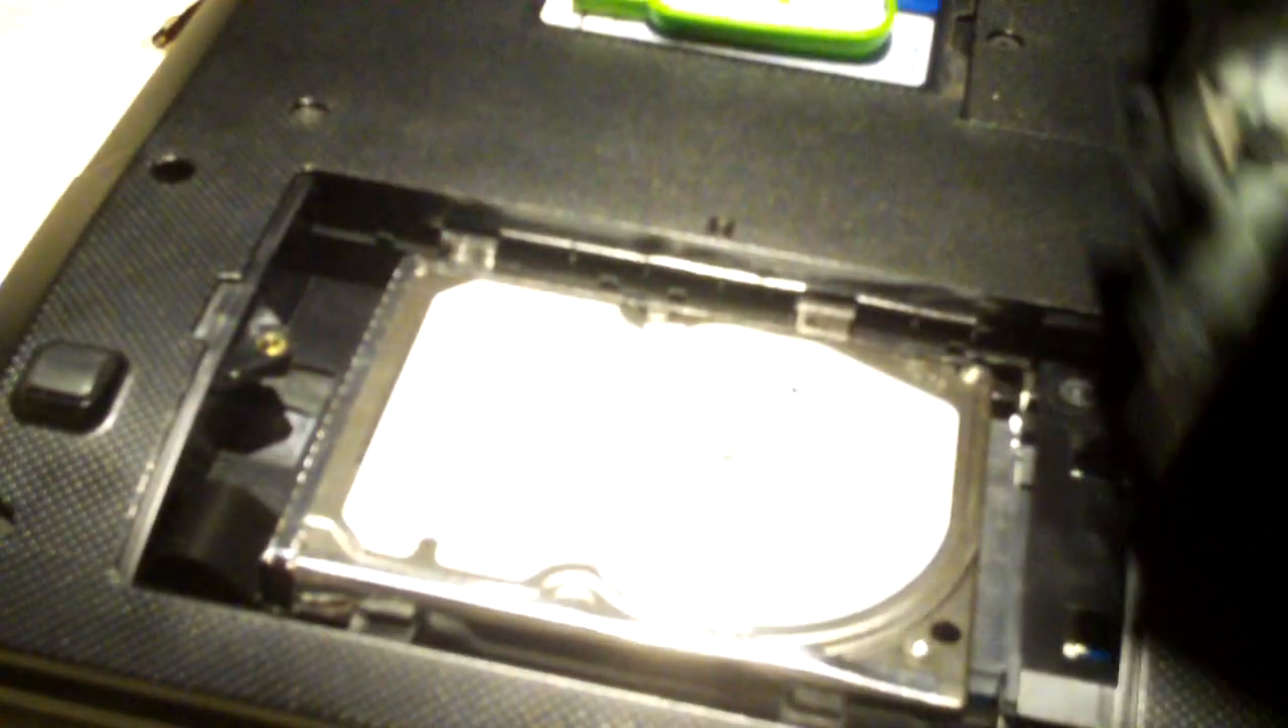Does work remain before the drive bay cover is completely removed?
No.